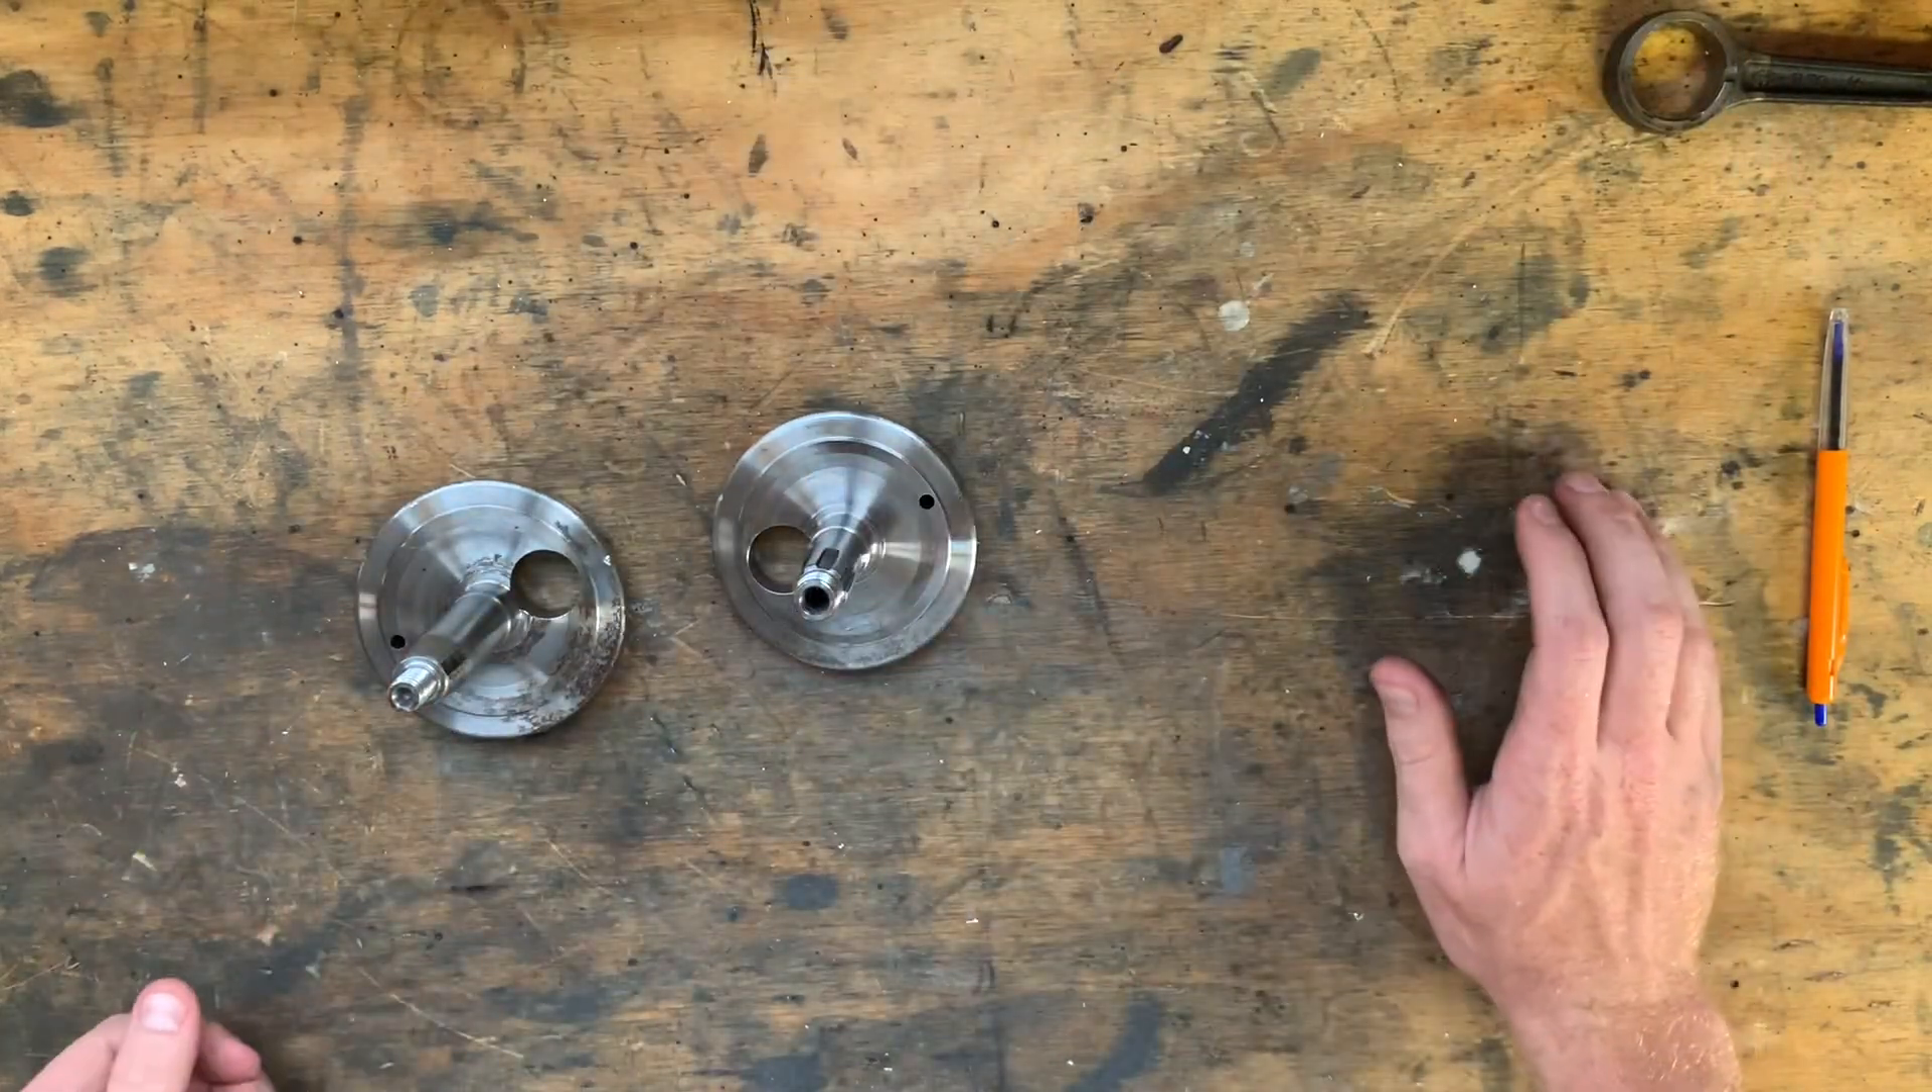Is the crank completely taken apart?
Yes.